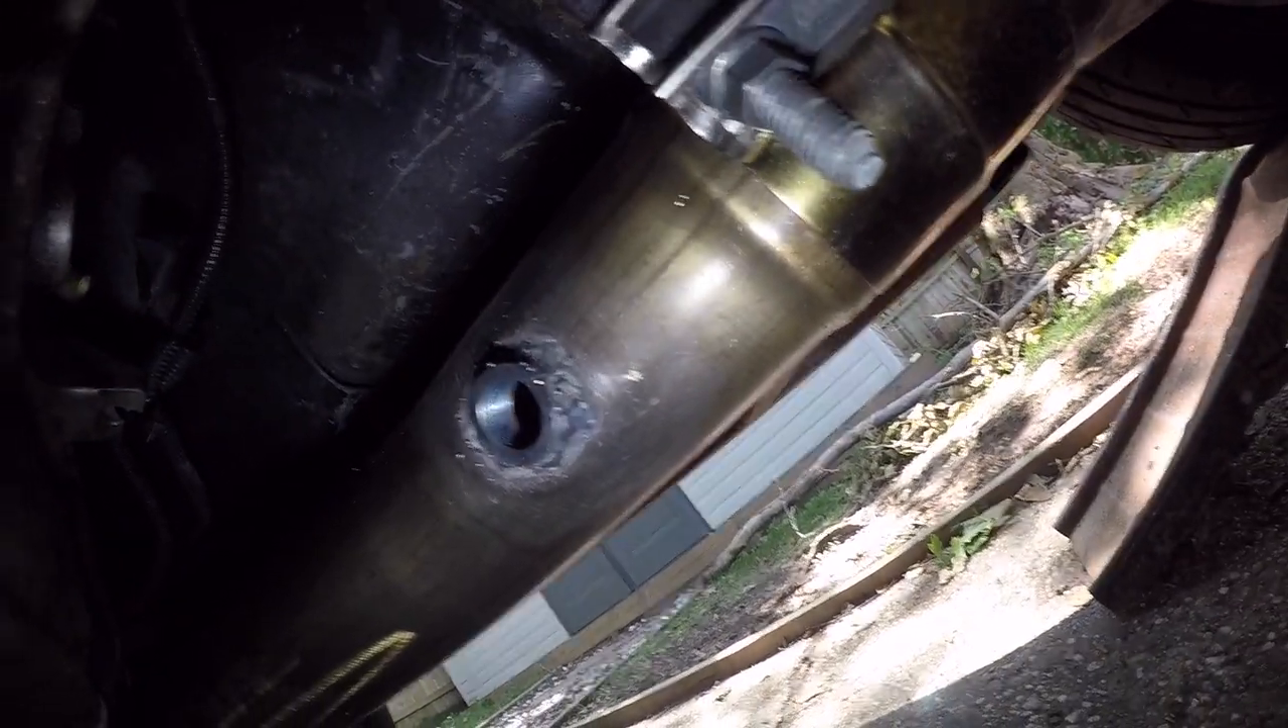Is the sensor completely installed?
No.